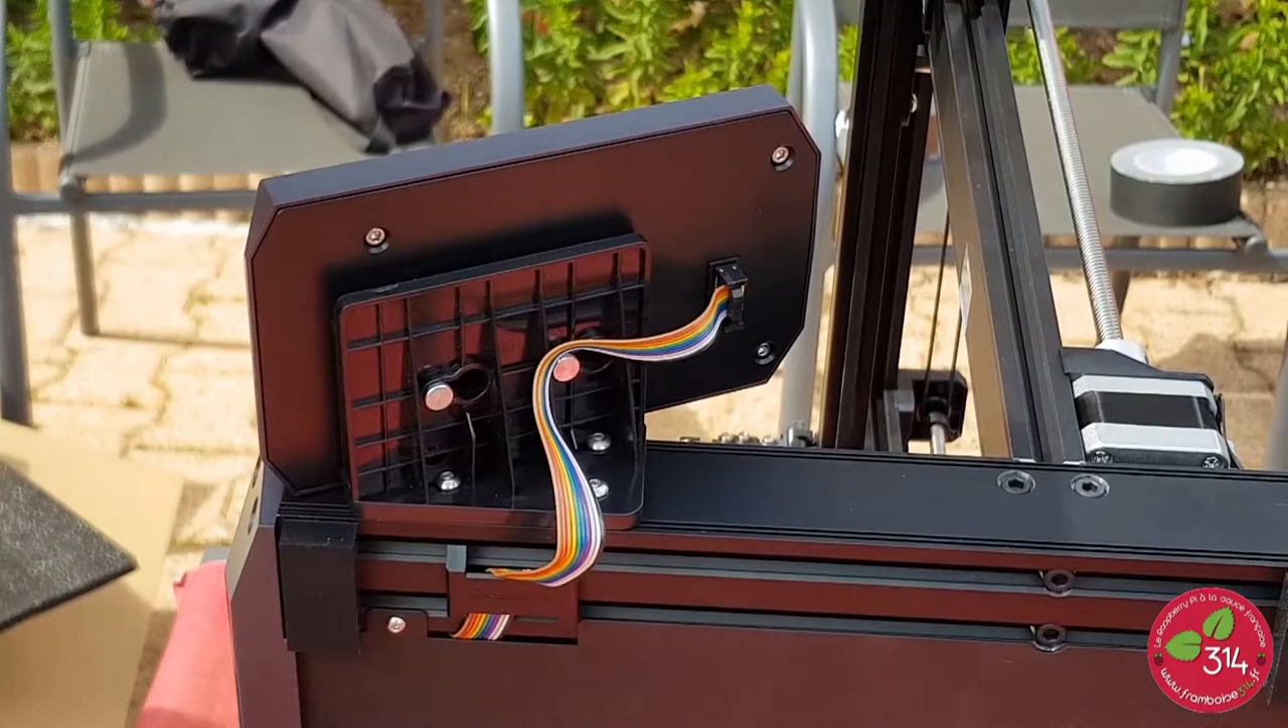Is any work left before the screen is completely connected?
No.